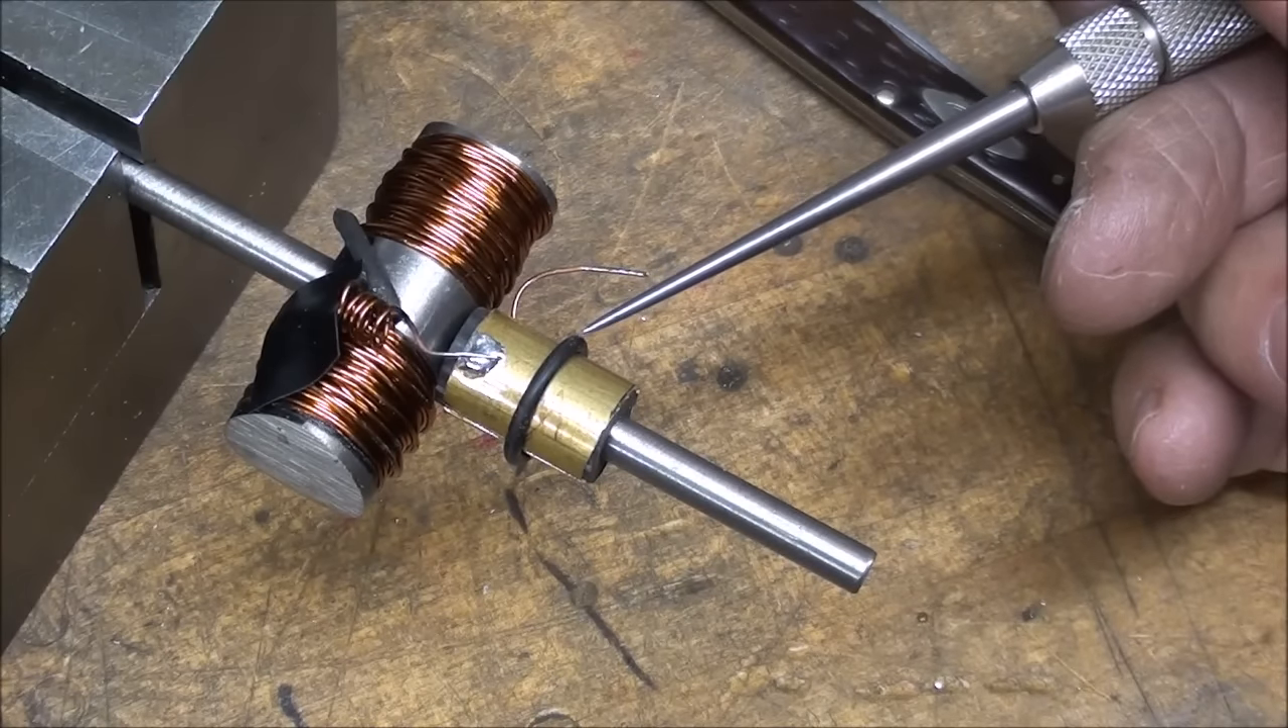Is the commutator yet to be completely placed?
No.